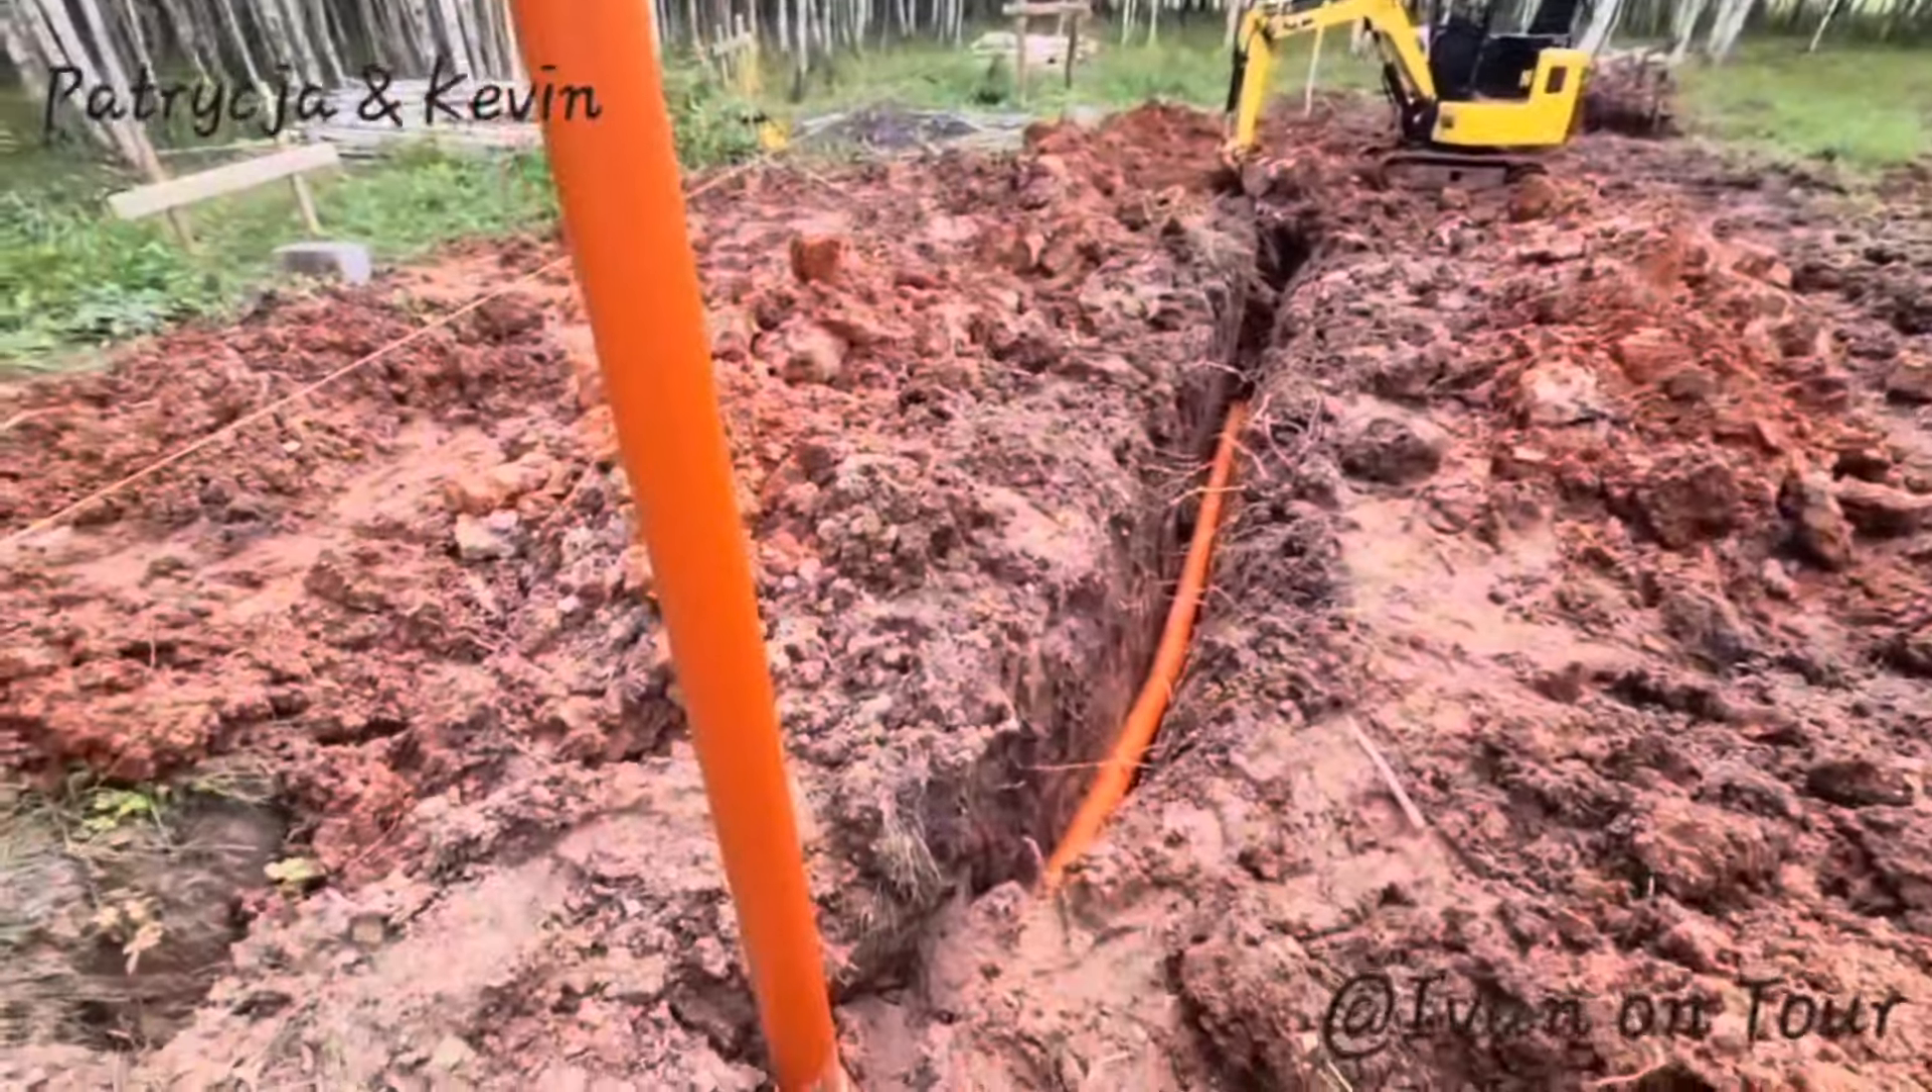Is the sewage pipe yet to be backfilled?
Yes.